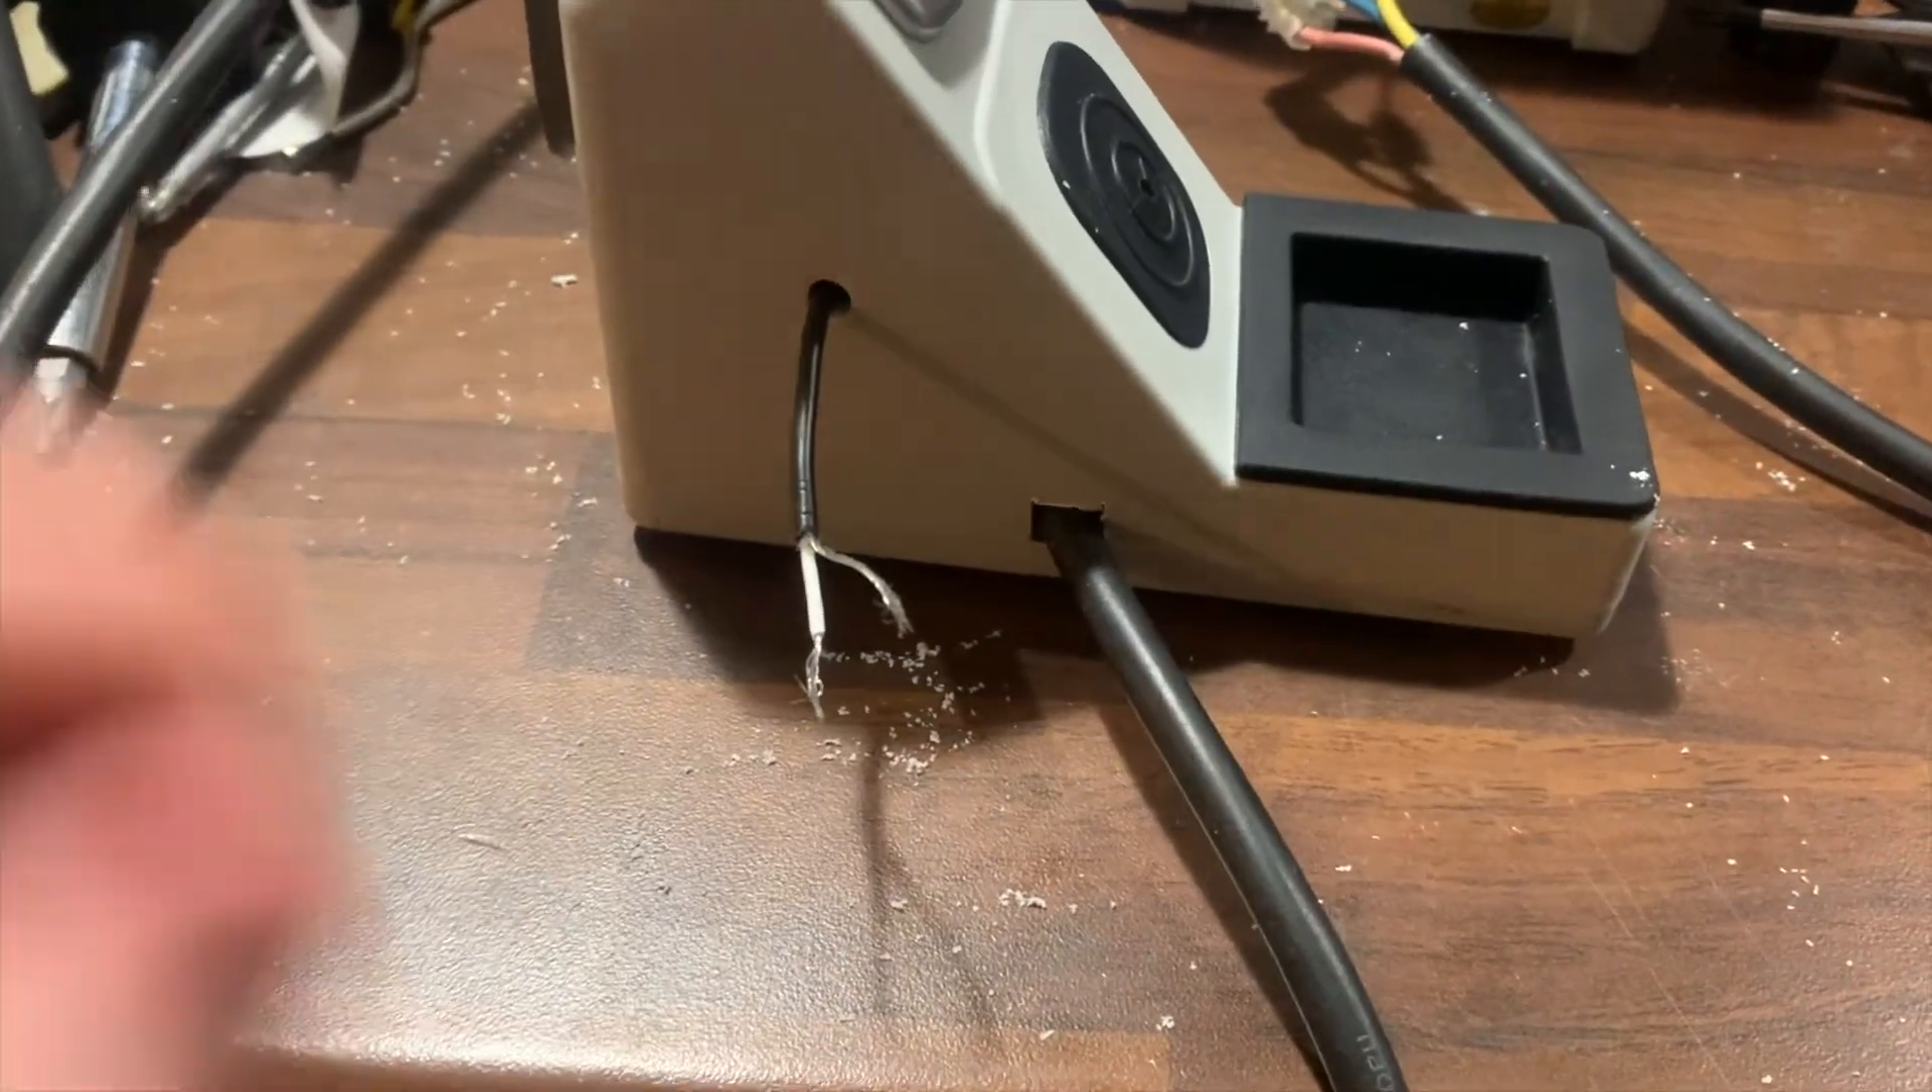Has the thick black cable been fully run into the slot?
Yes.